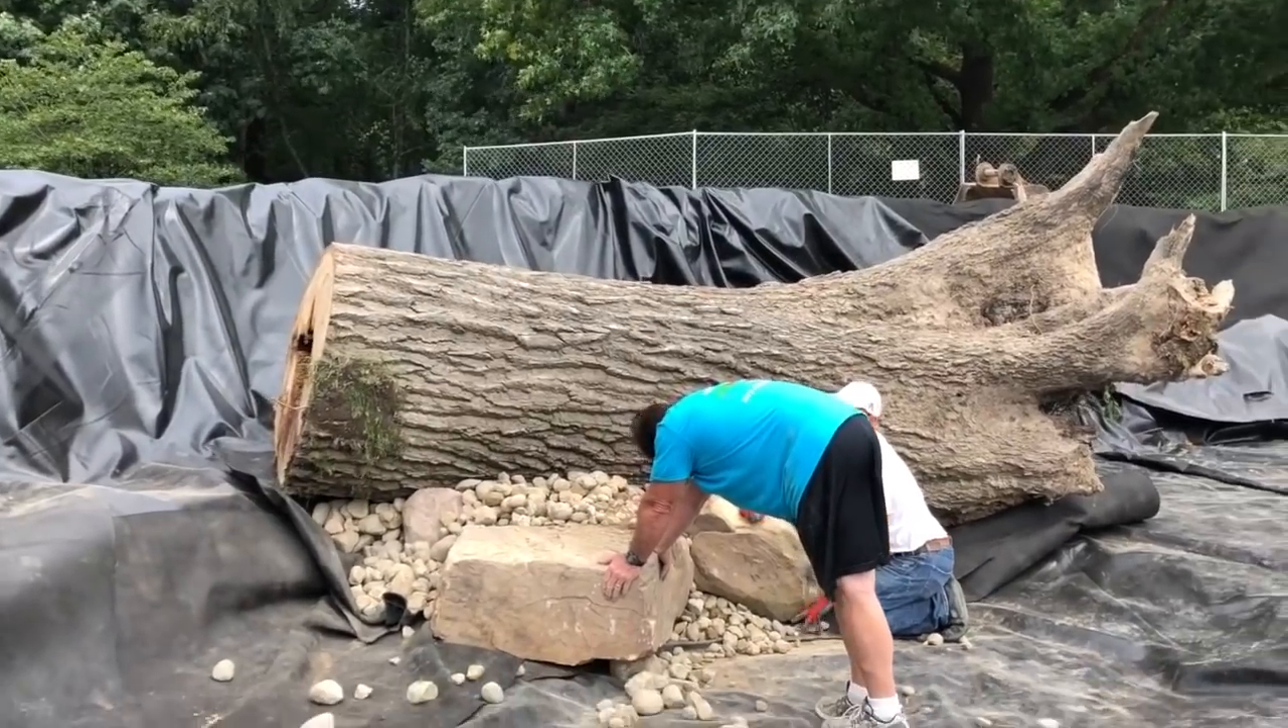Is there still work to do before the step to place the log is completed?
No.